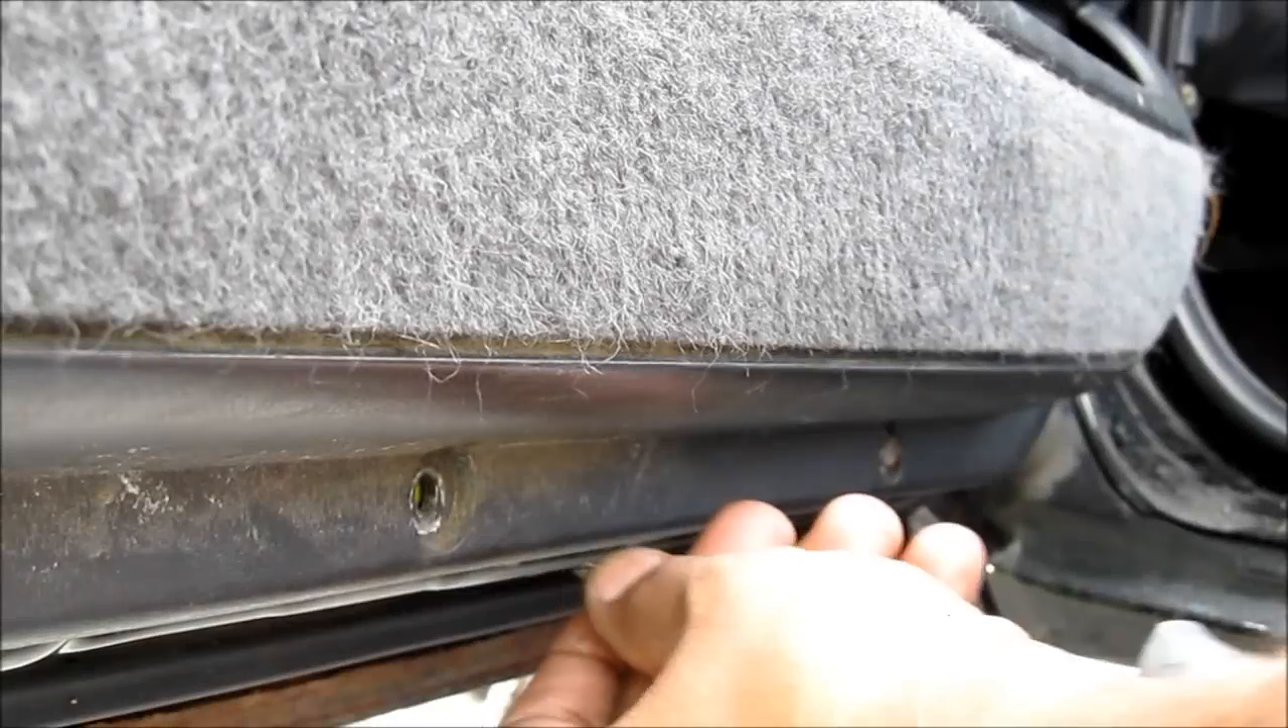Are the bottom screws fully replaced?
No.